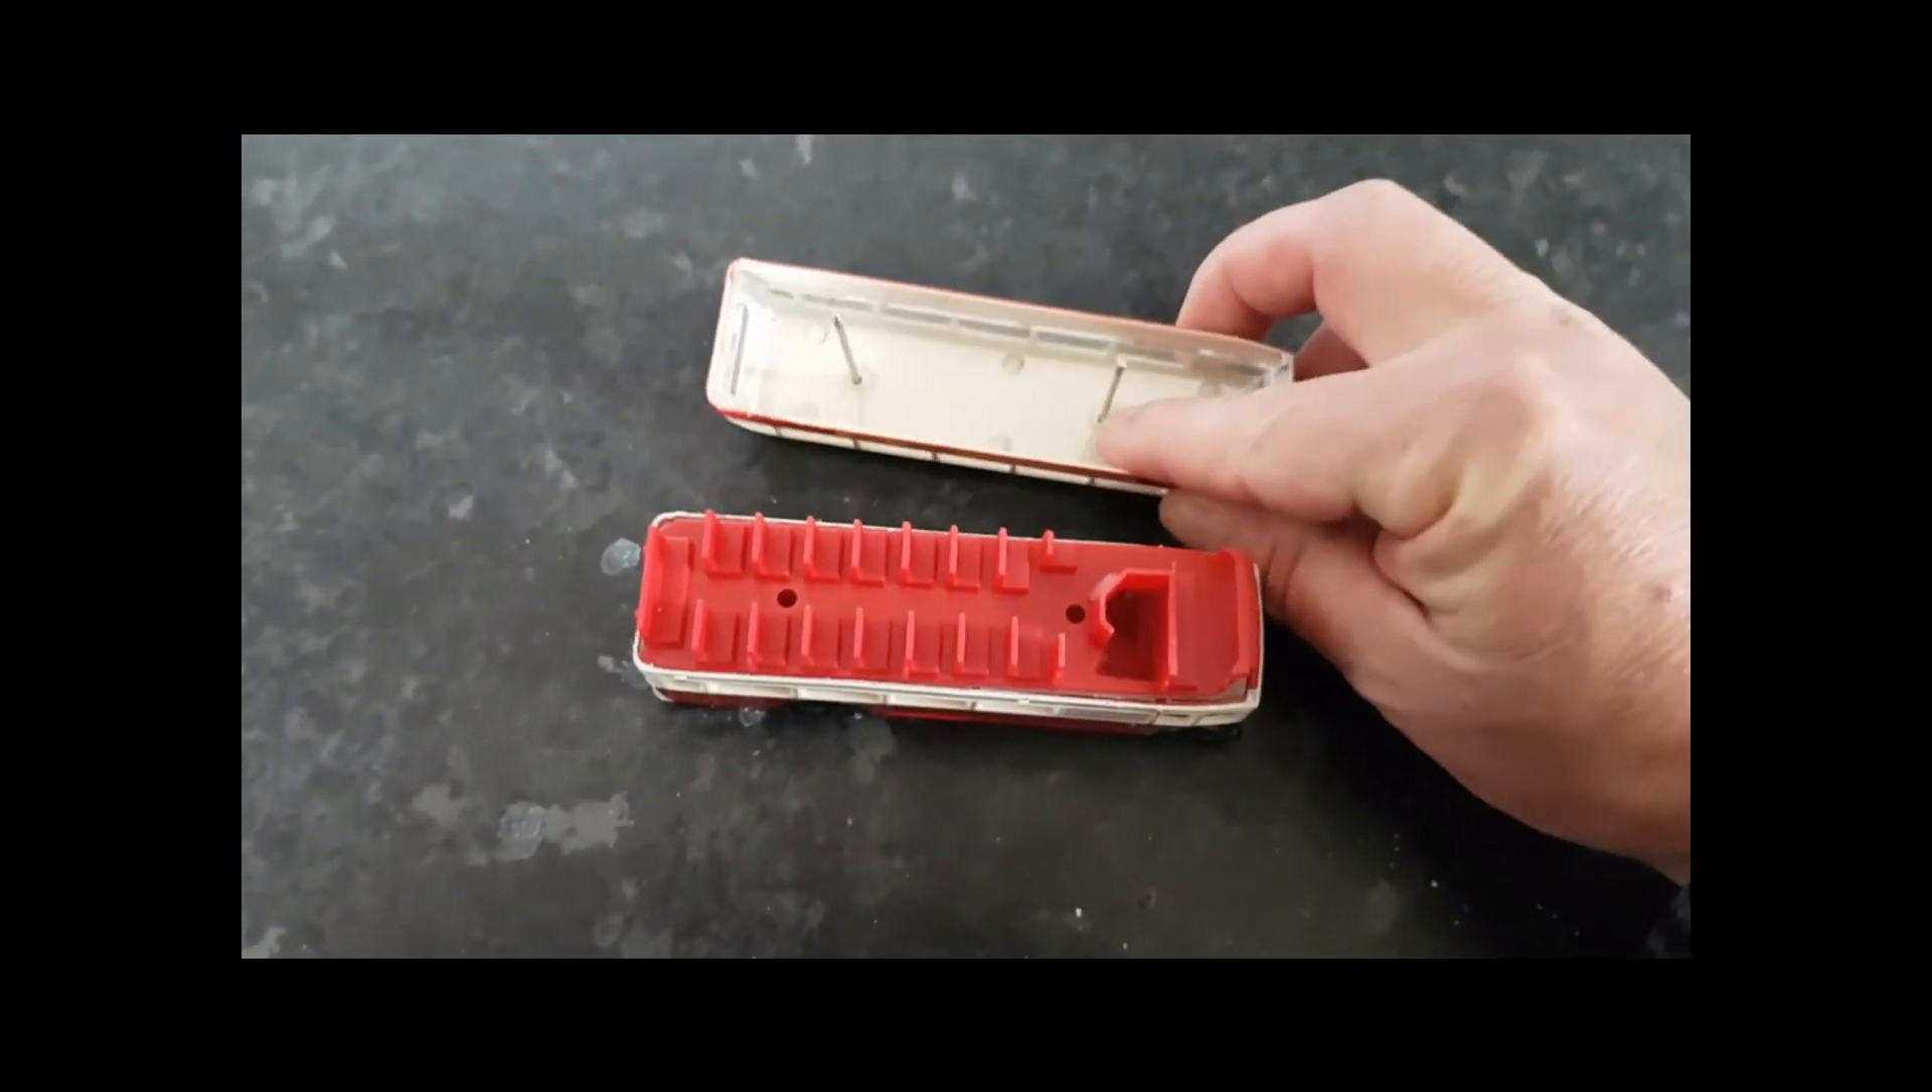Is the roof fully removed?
Yes.